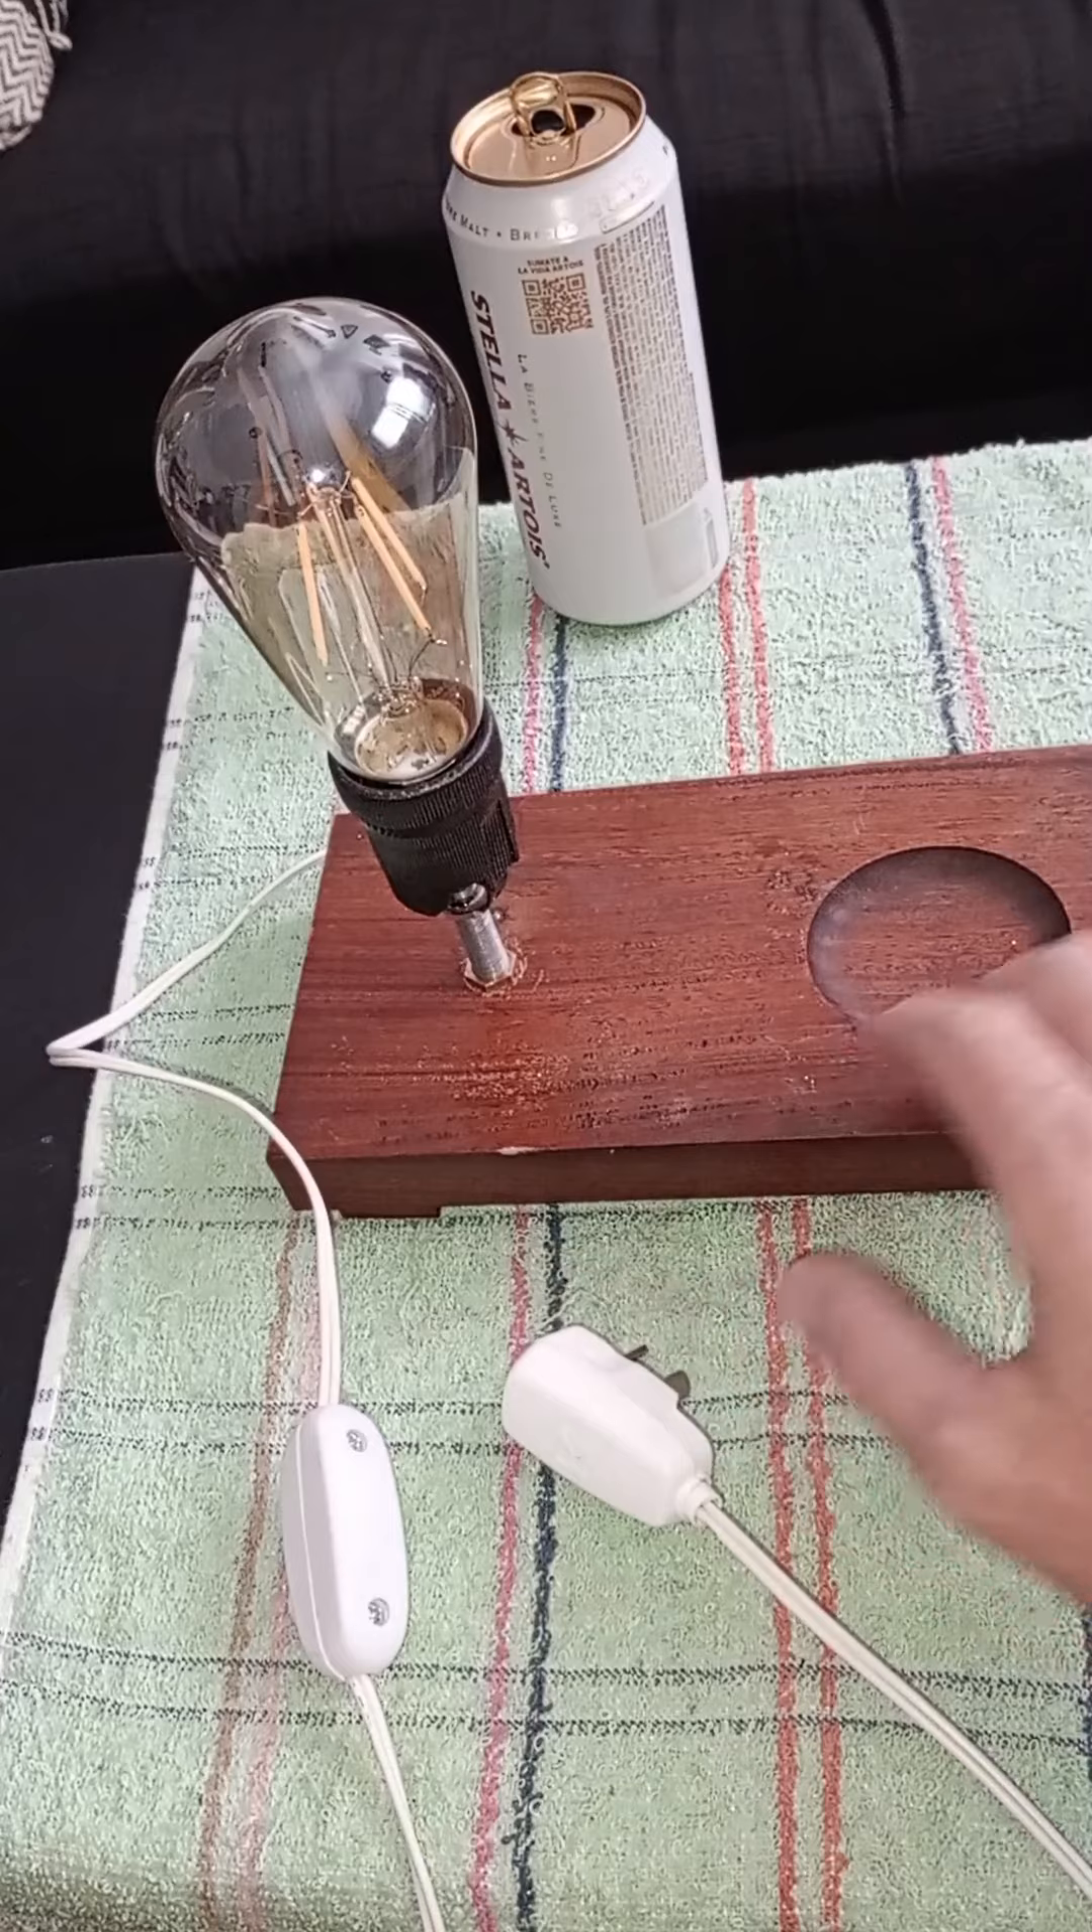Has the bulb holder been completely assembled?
Yes.